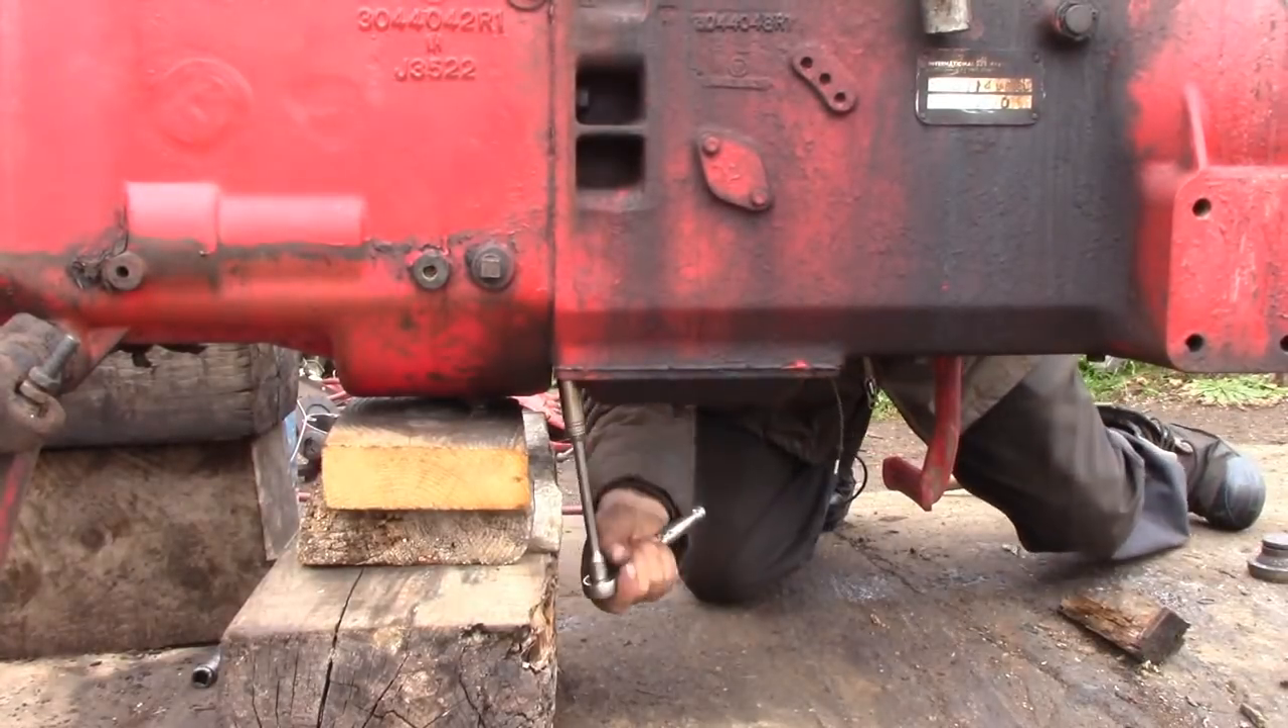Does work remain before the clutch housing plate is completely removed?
Yes.